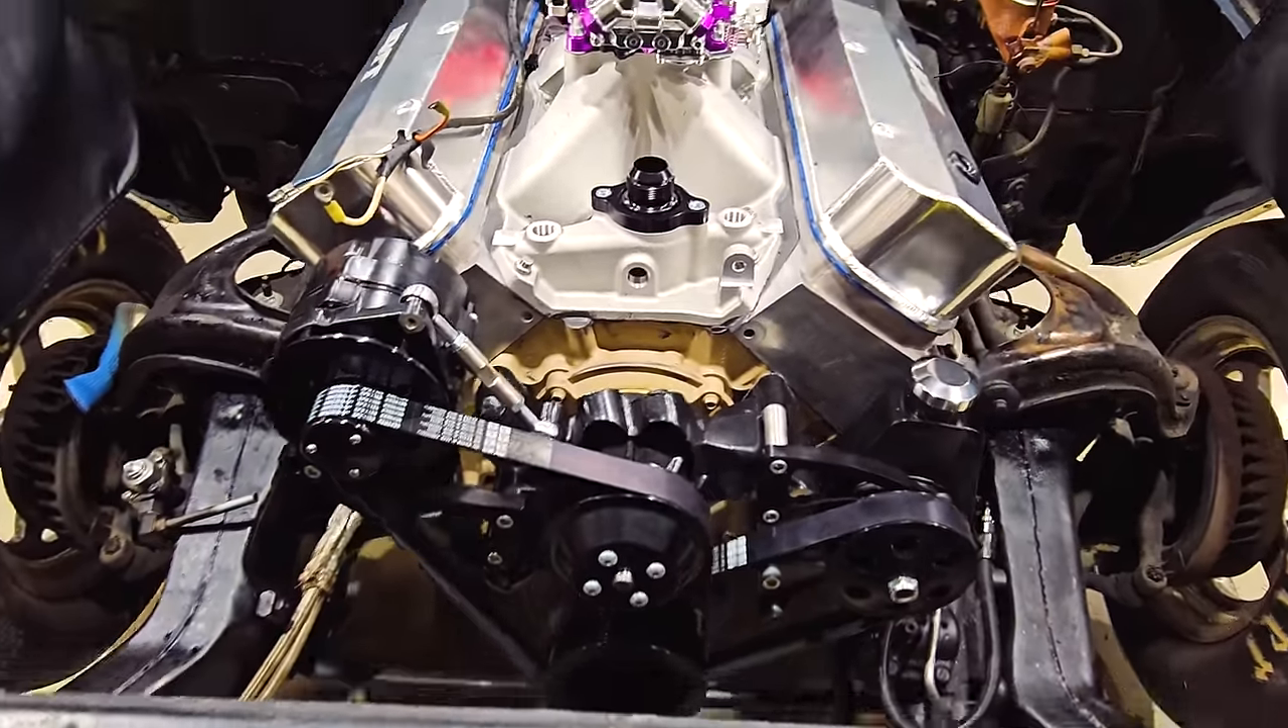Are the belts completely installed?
Yes.